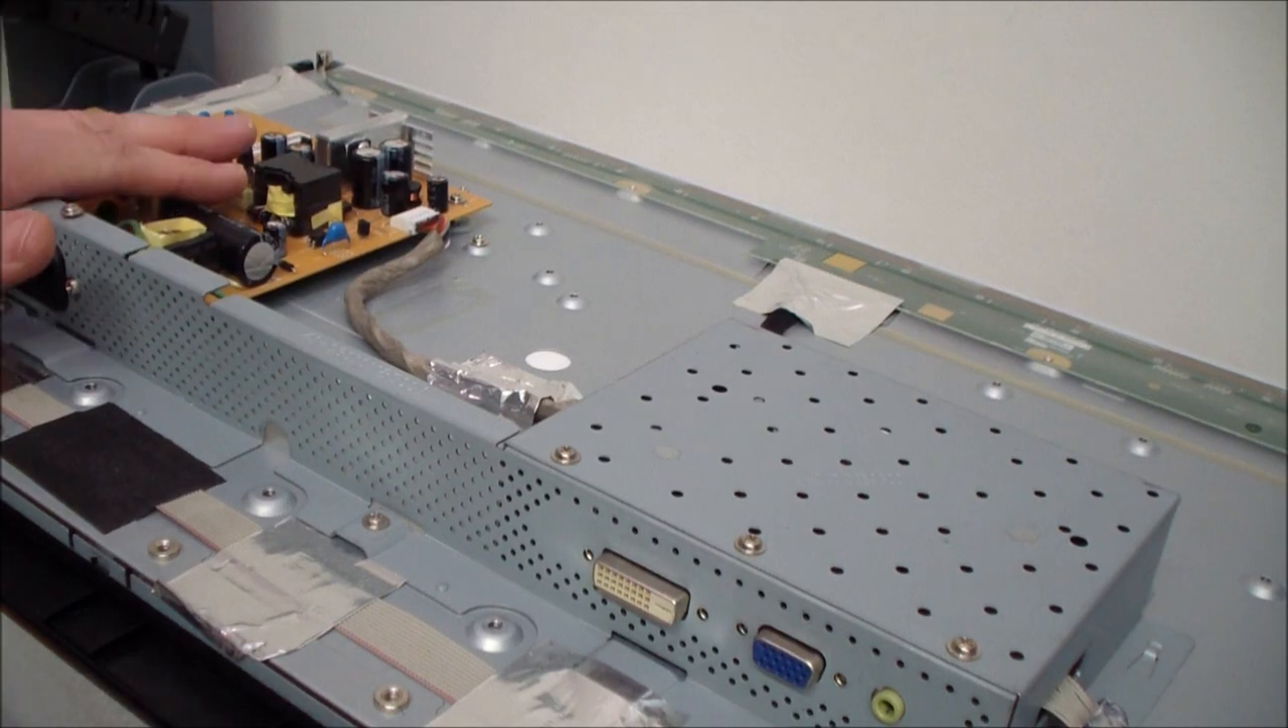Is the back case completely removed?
Yes.